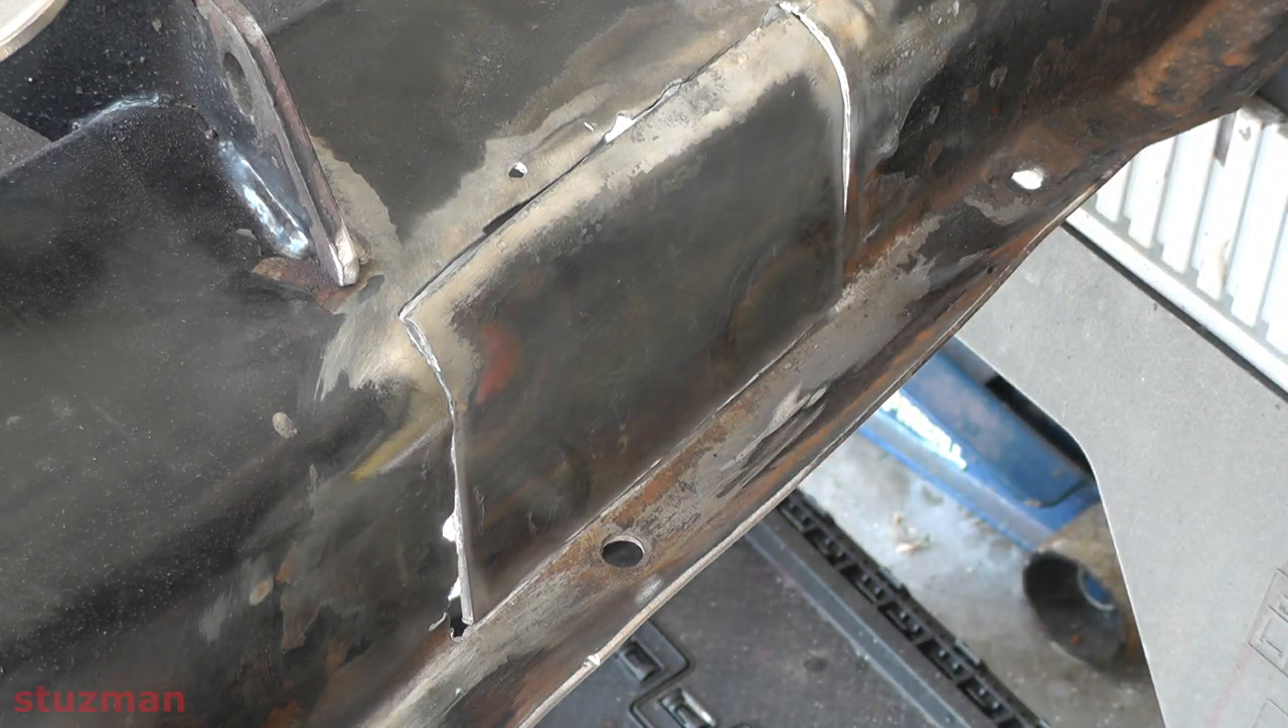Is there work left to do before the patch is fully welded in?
Yes.